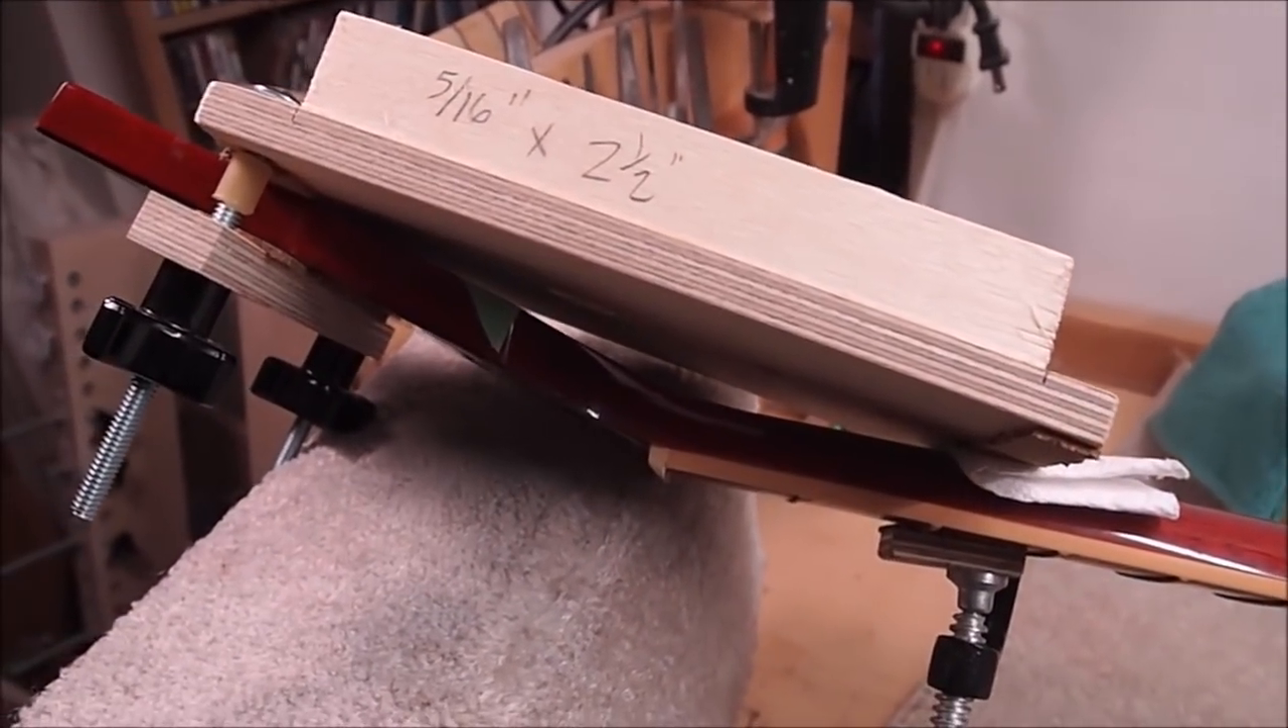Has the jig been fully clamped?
Yes.